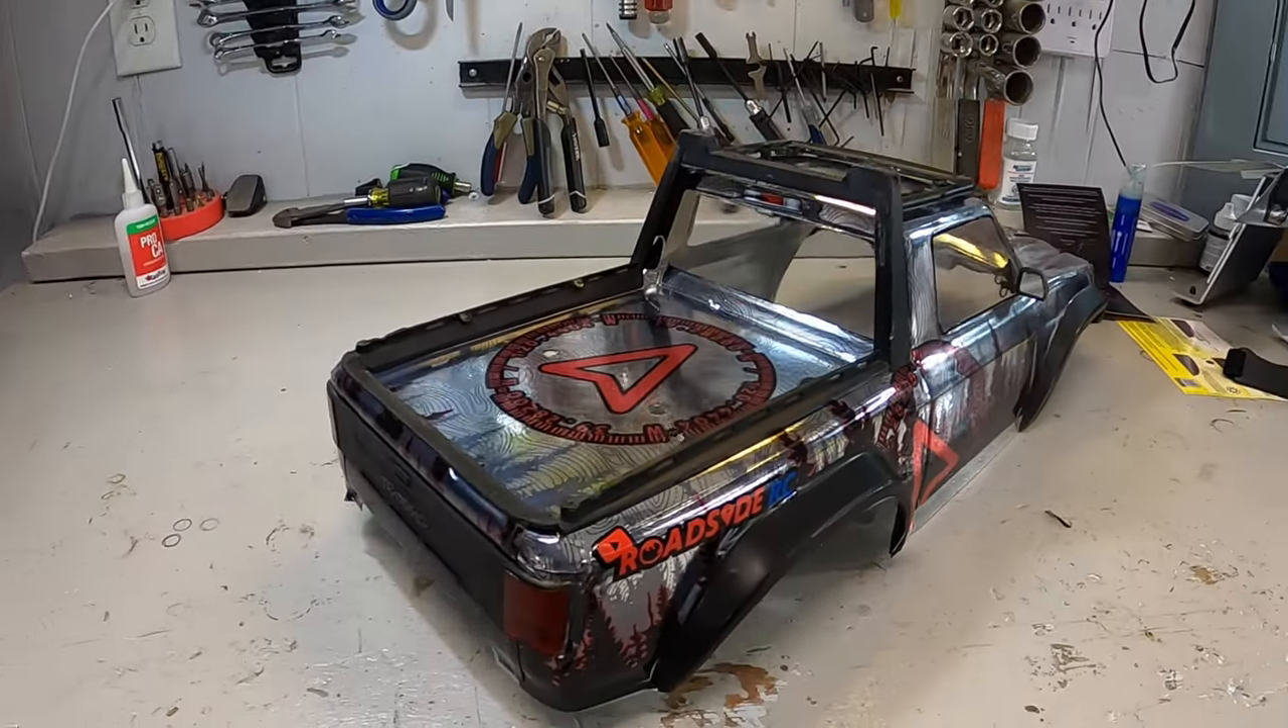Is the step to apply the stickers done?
Yes.